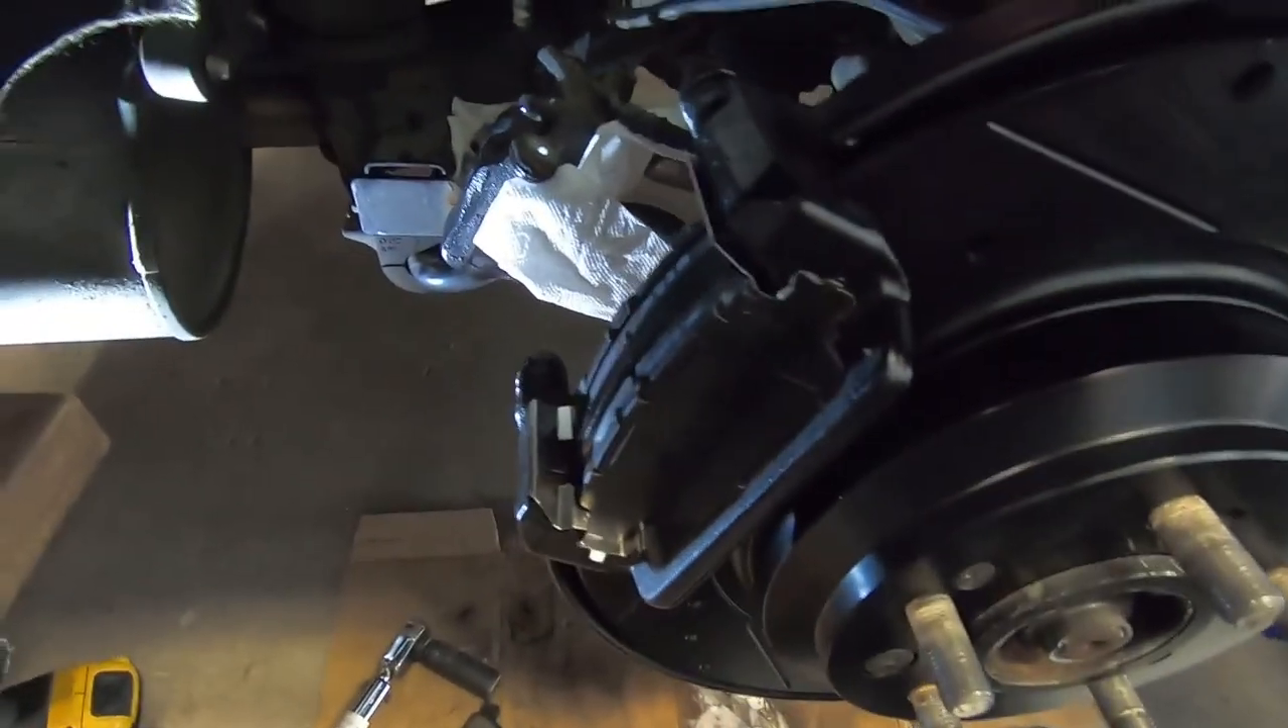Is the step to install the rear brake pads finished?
Yes.